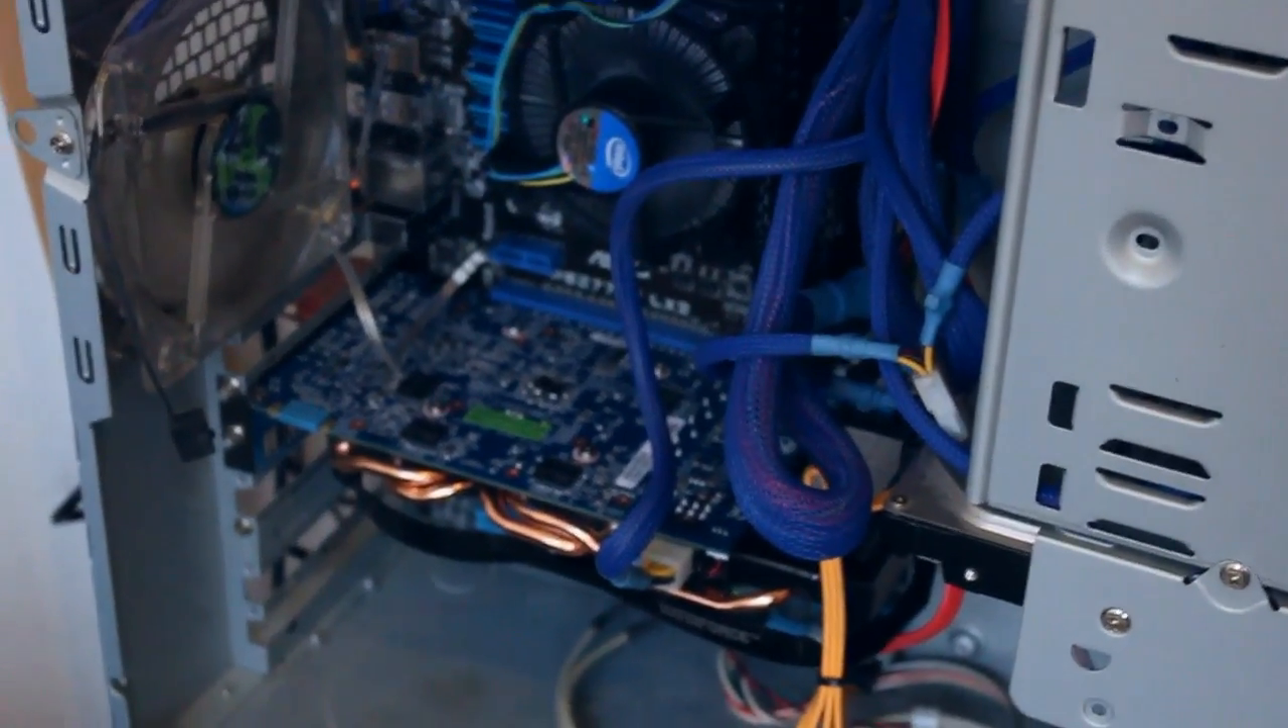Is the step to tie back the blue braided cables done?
No.